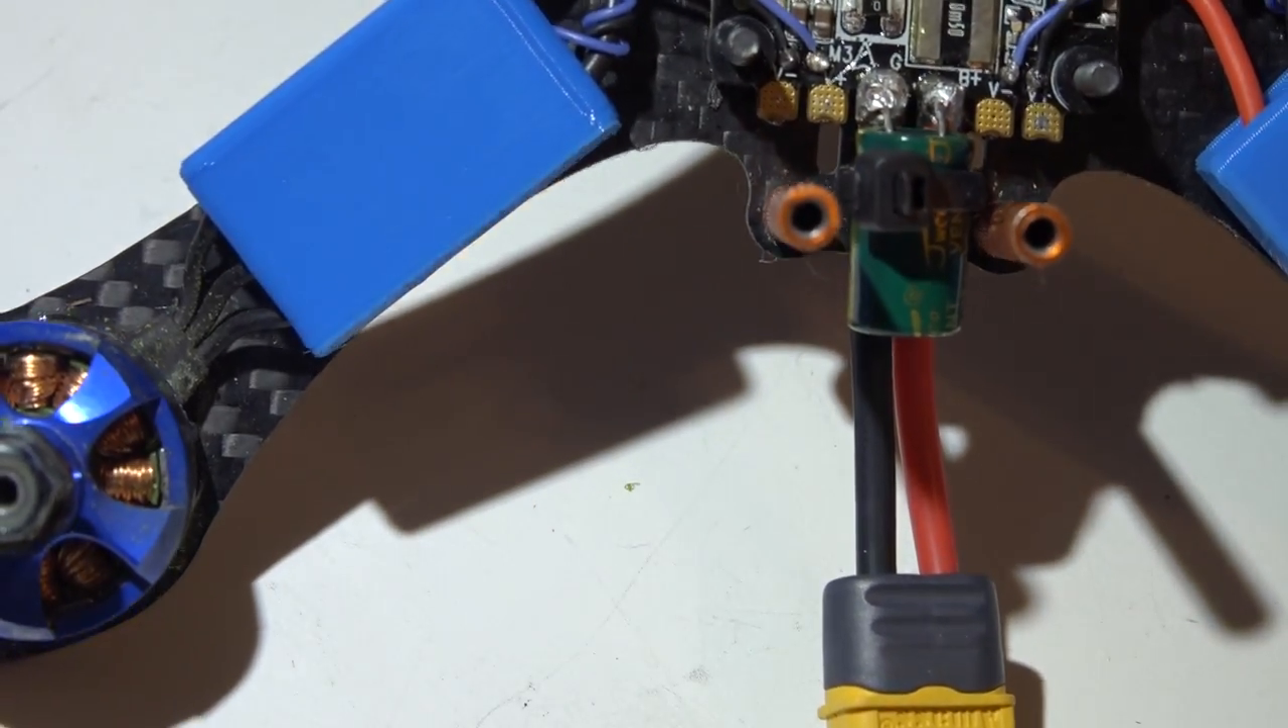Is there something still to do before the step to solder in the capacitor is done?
No.